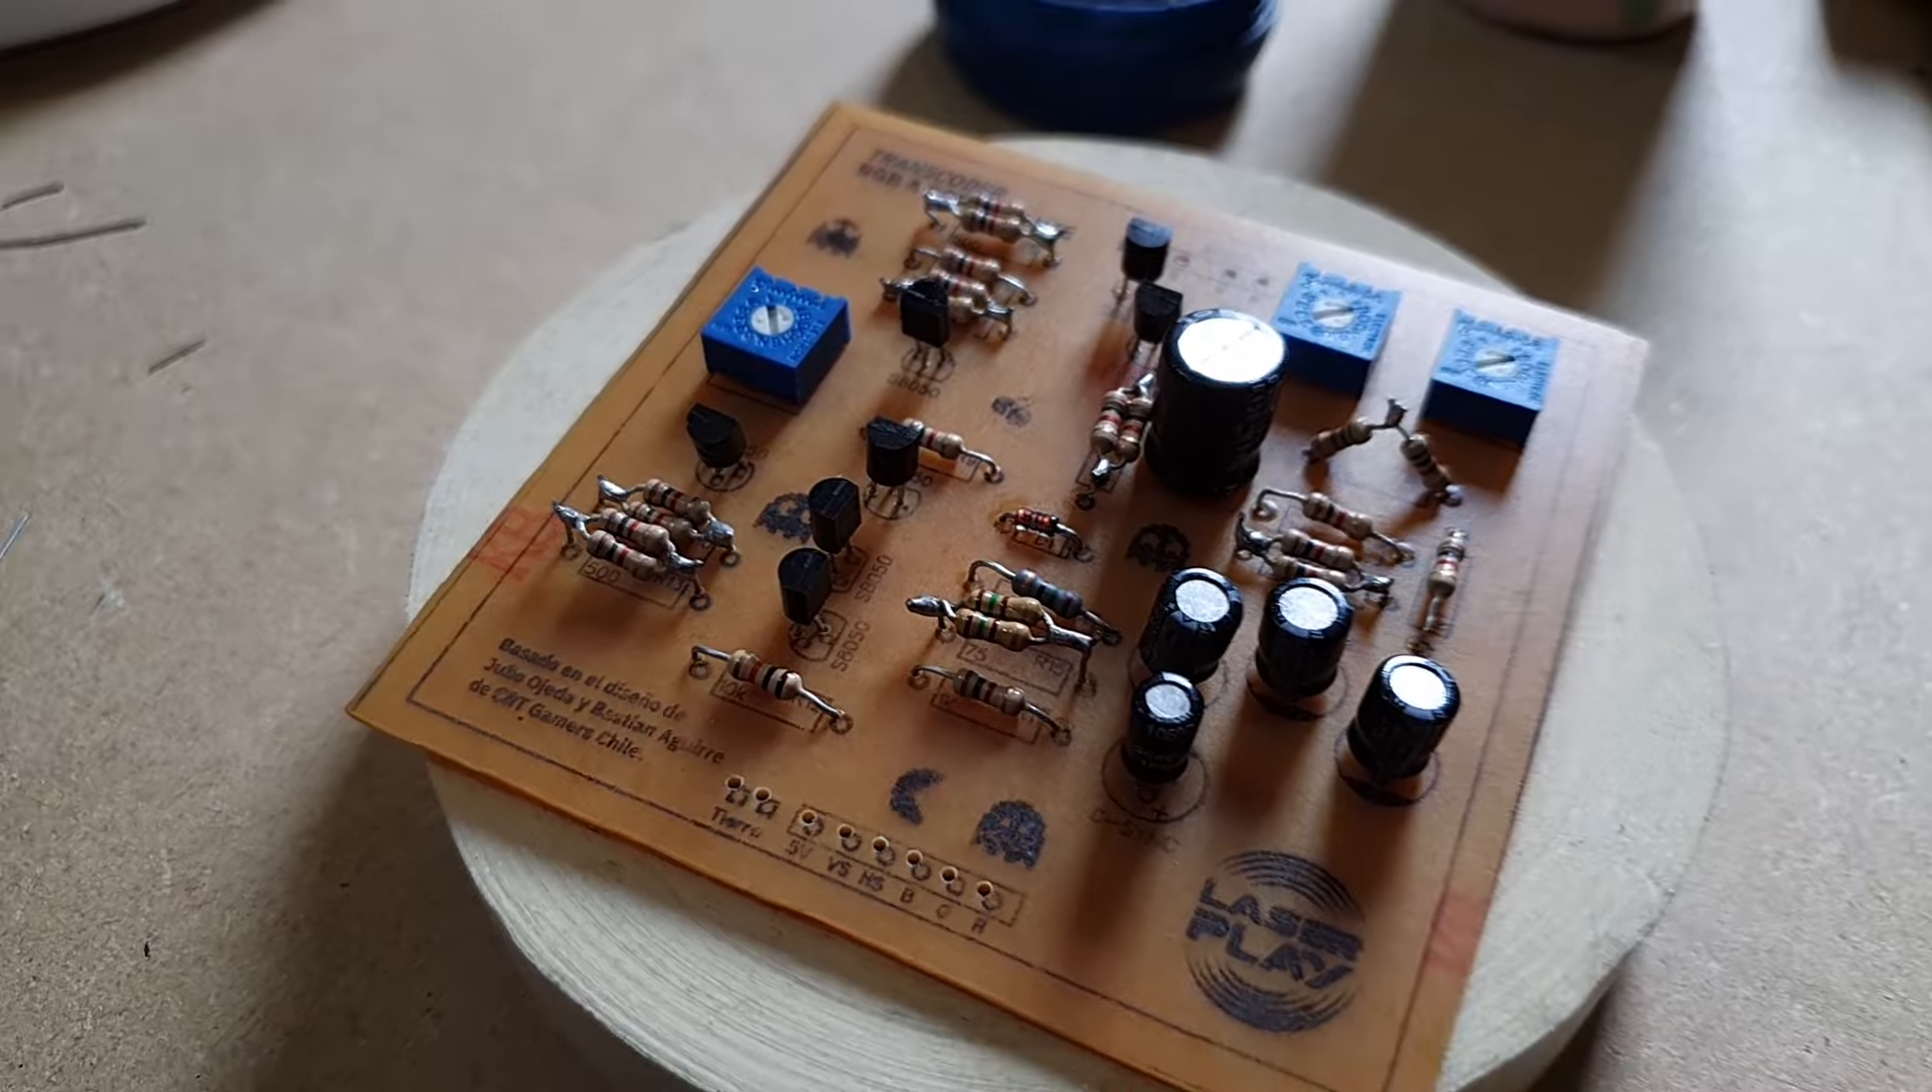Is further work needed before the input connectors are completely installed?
Yes.